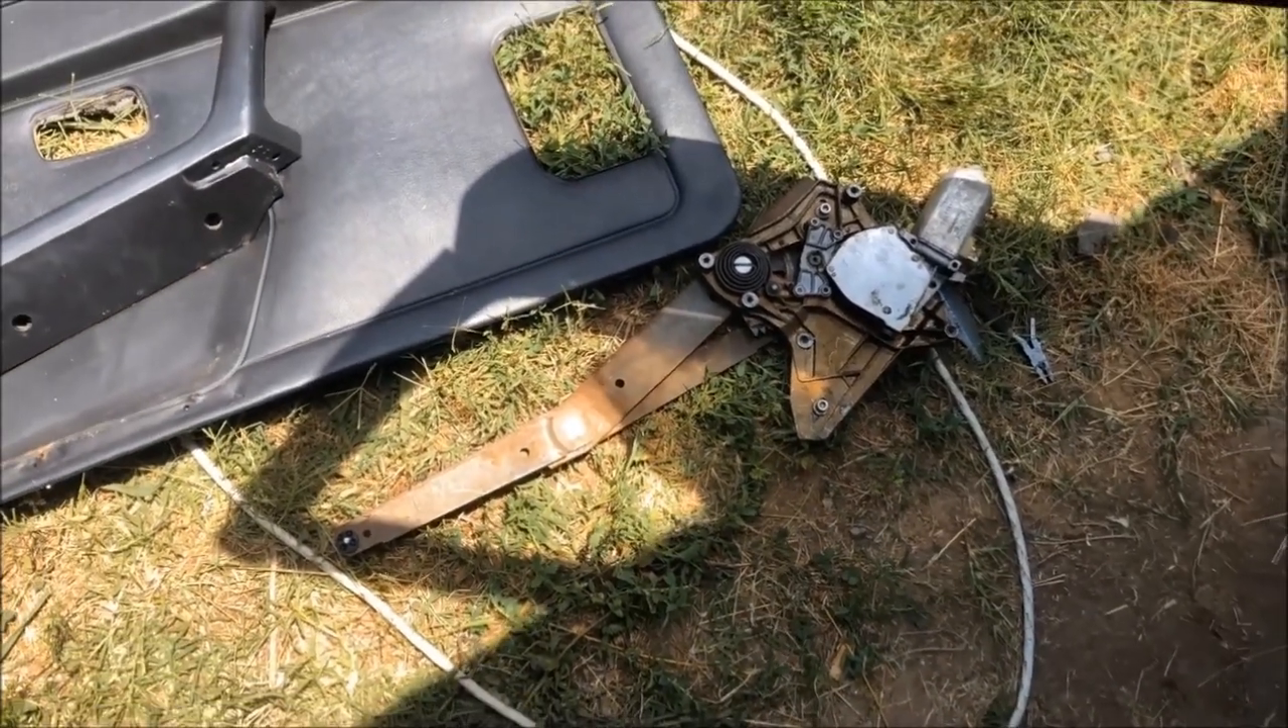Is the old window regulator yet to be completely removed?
No.